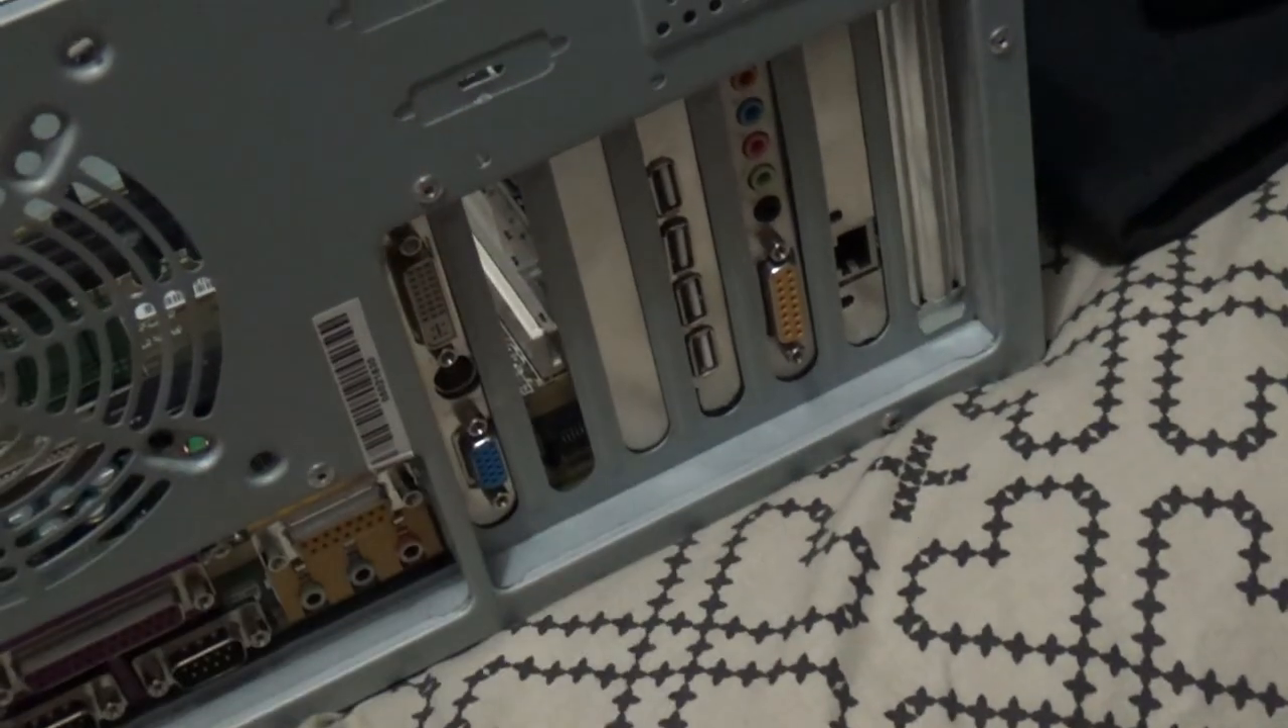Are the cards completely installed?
Yes.